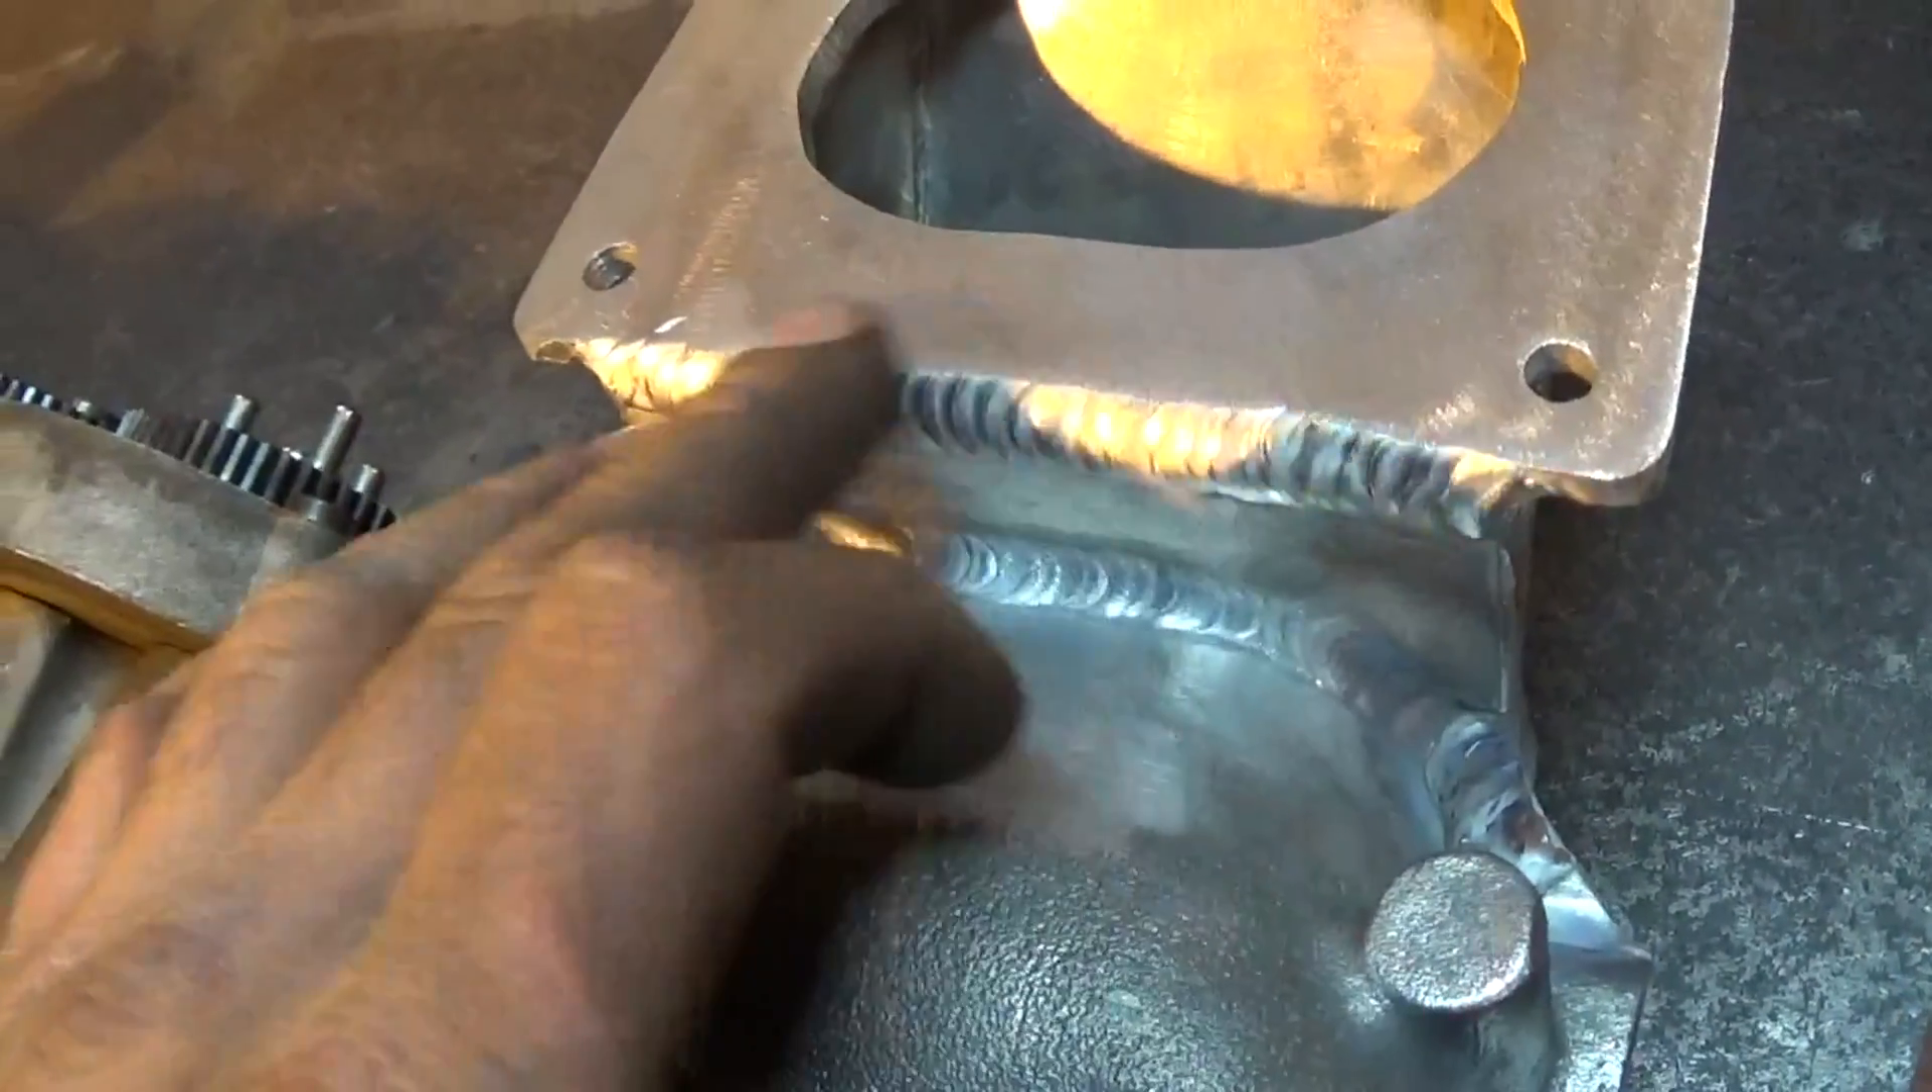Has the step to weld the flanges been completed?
Yes.